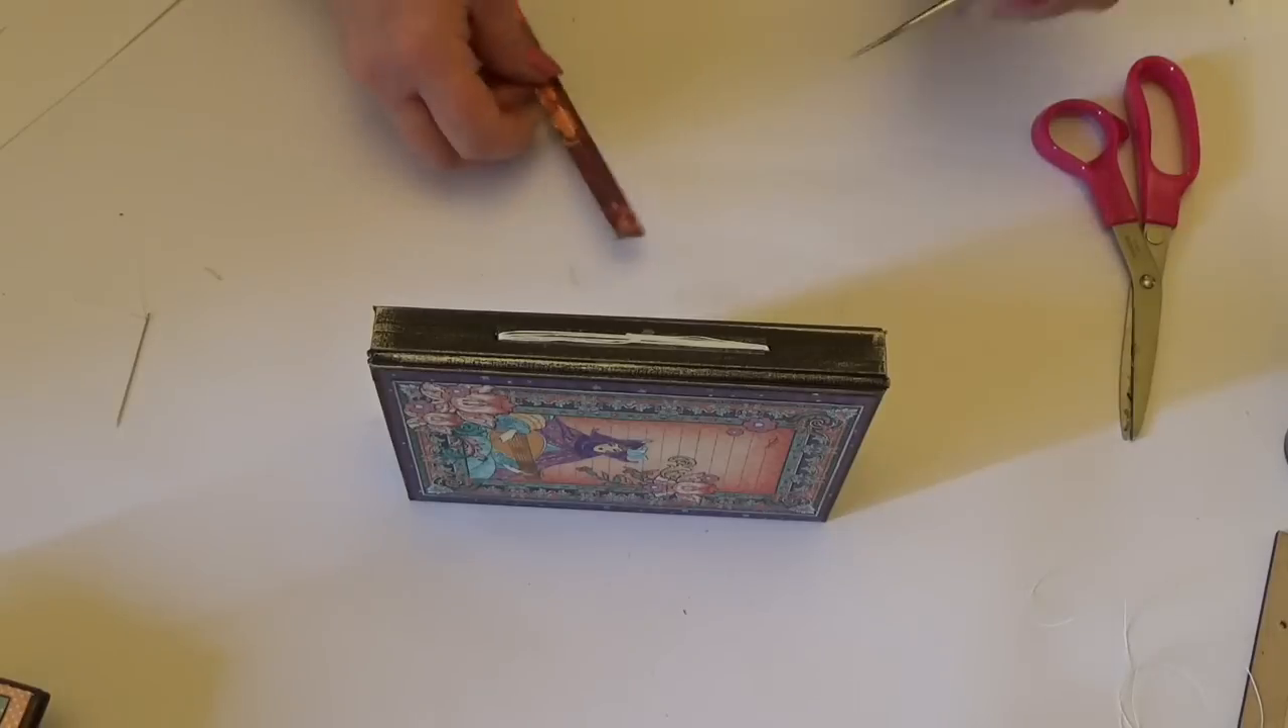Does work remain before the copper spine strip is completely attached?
Yes.